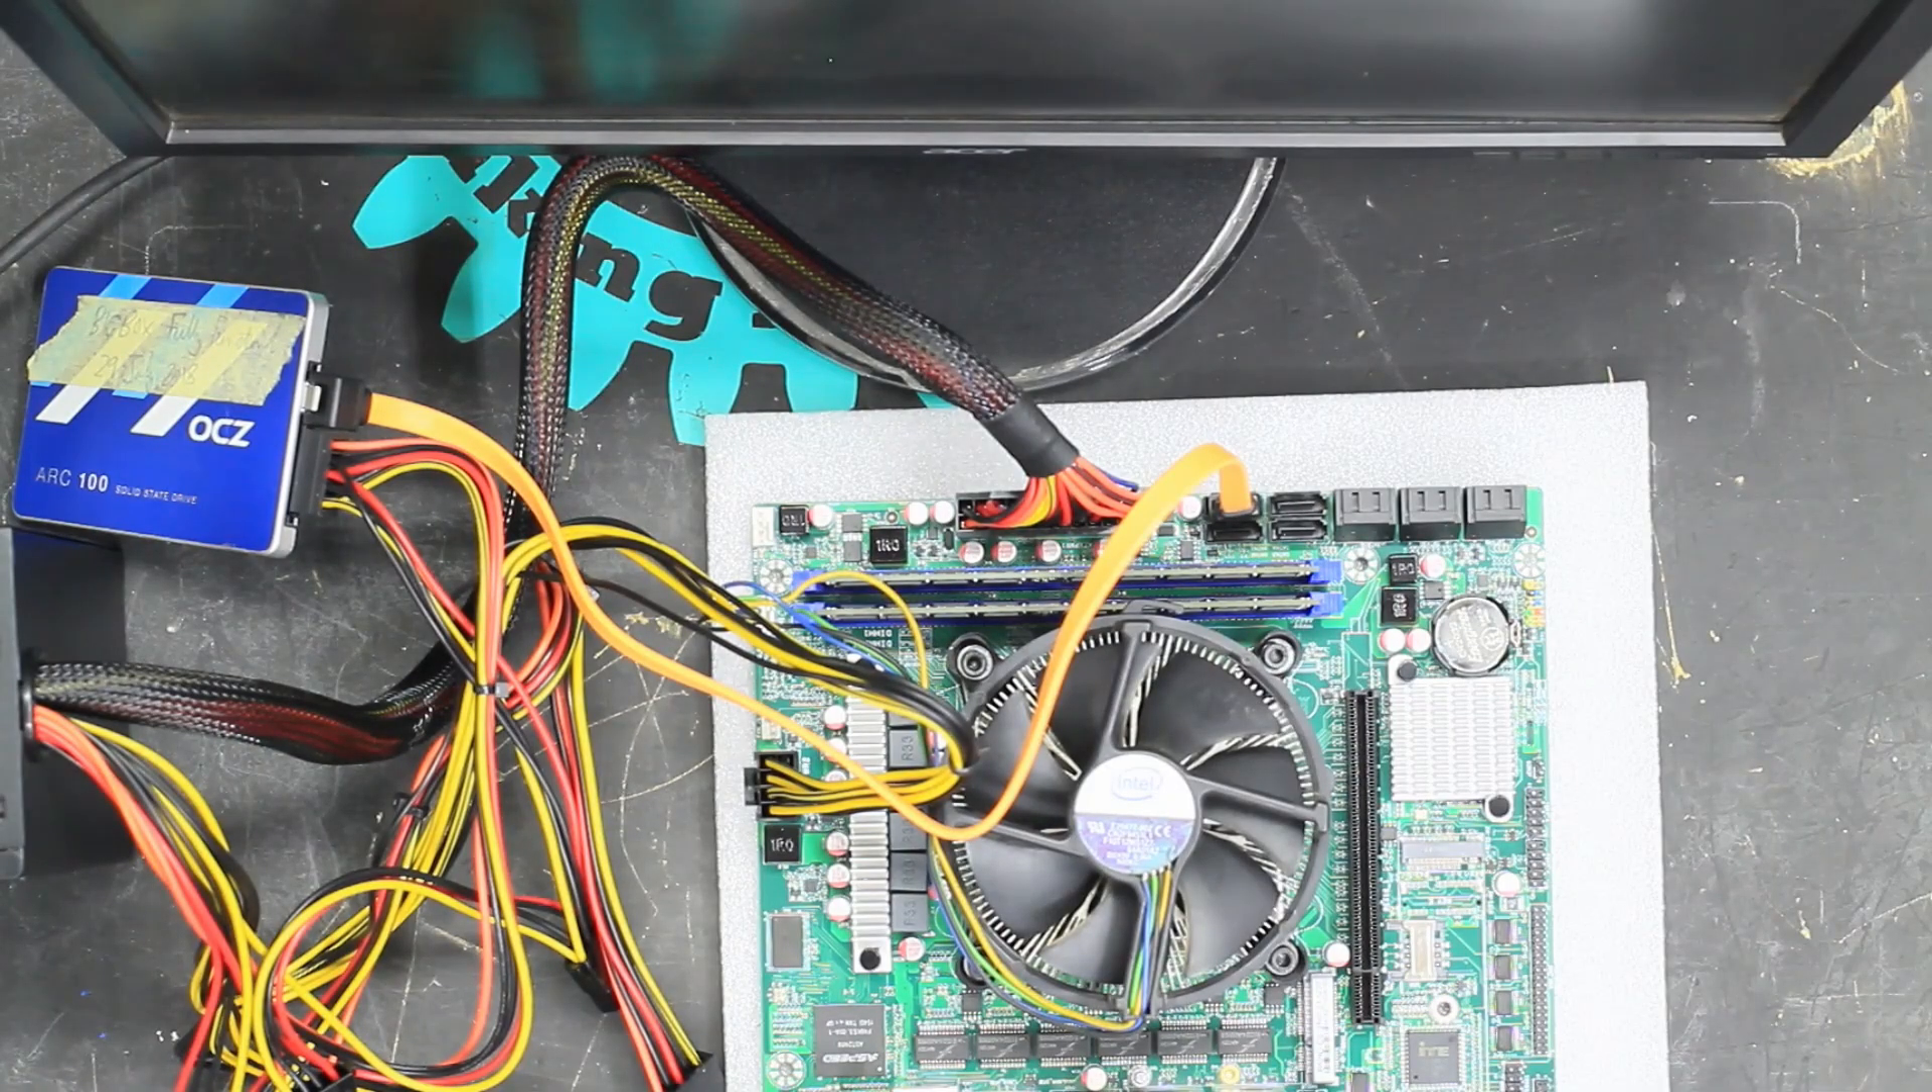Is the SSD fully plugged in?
Yes.